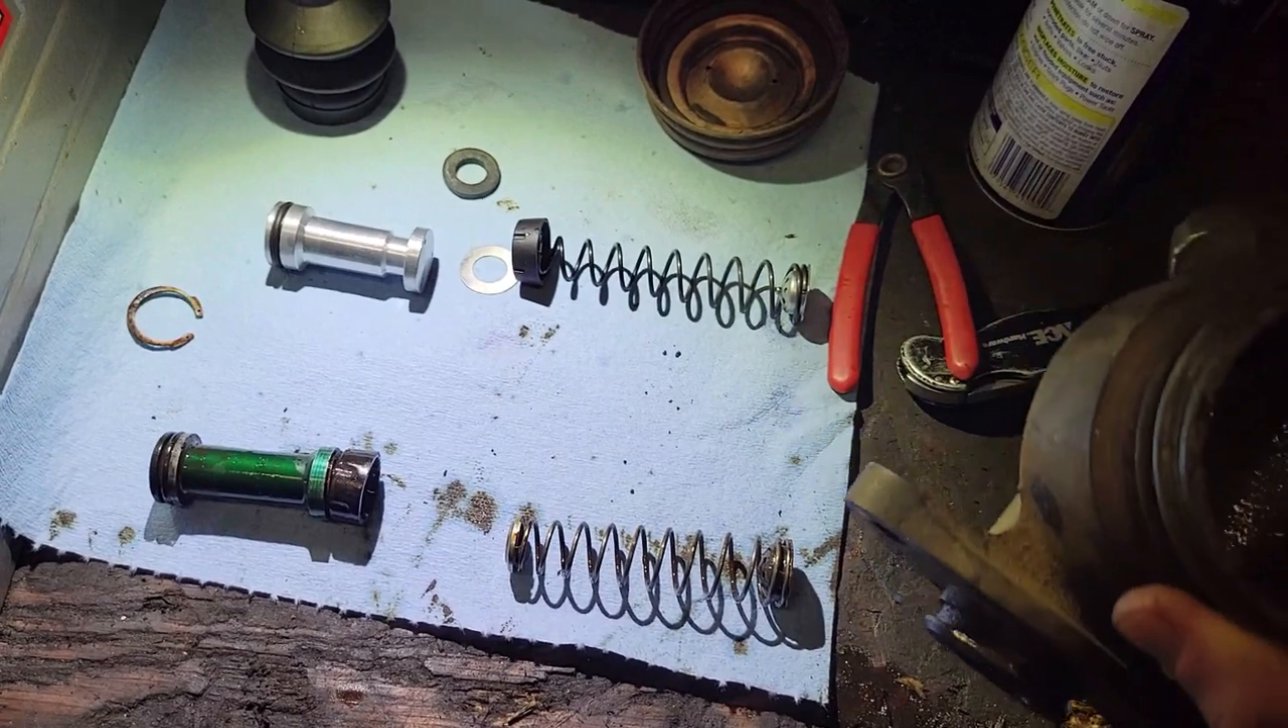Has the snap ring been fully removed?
Yes.